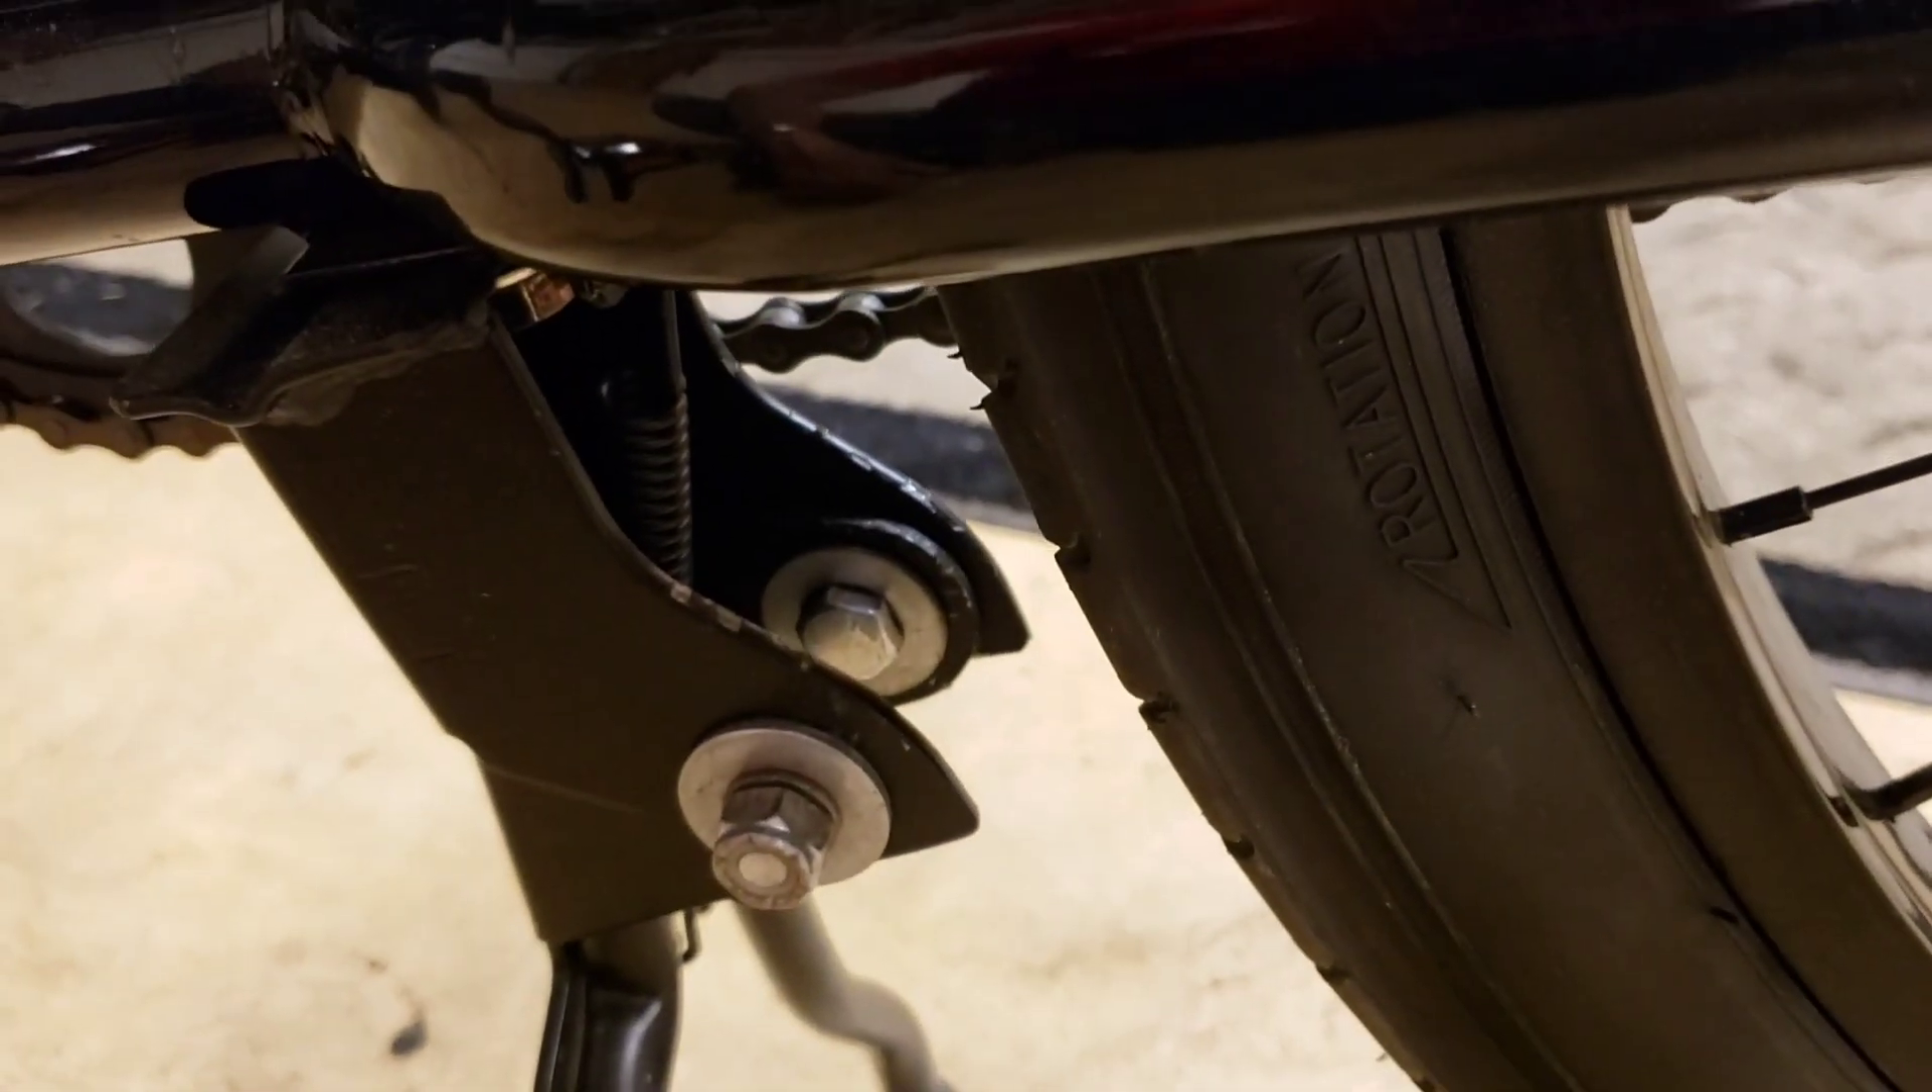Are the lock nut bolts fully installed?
Yes.